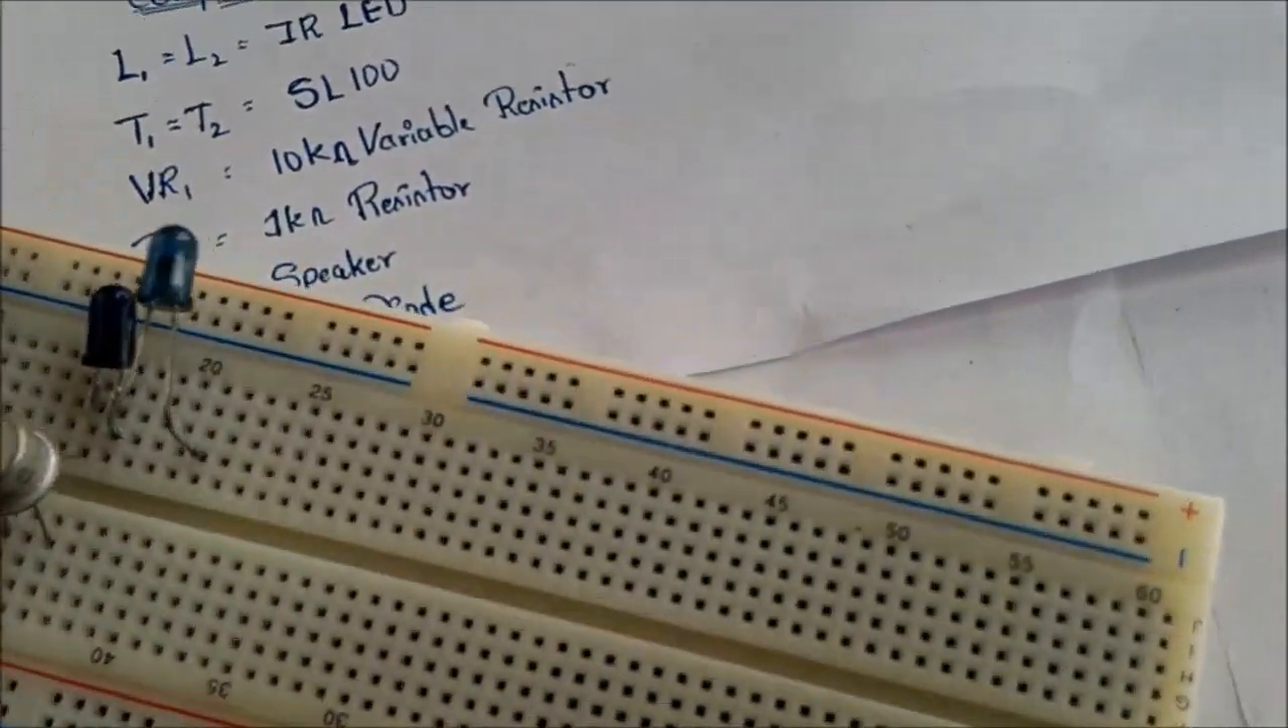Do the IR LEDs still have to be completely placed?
No.